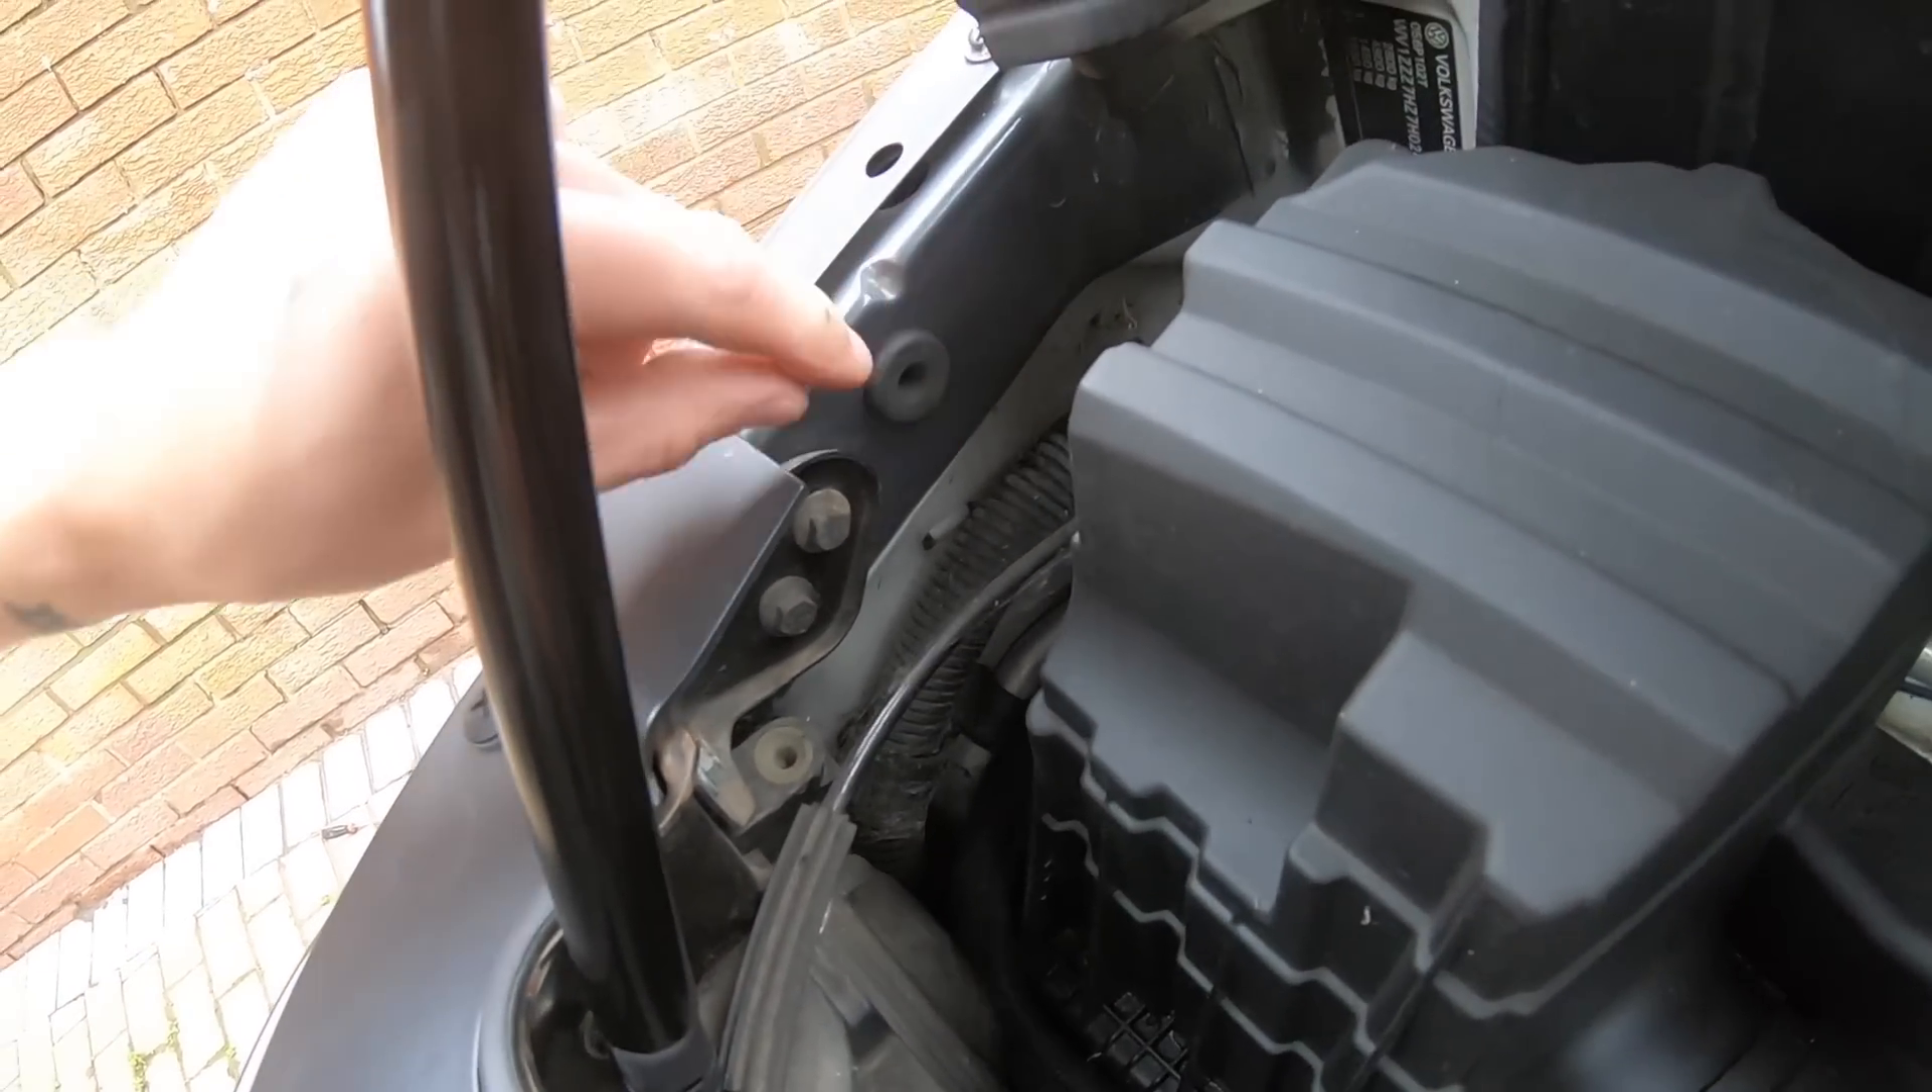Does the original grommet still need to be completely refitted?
No.